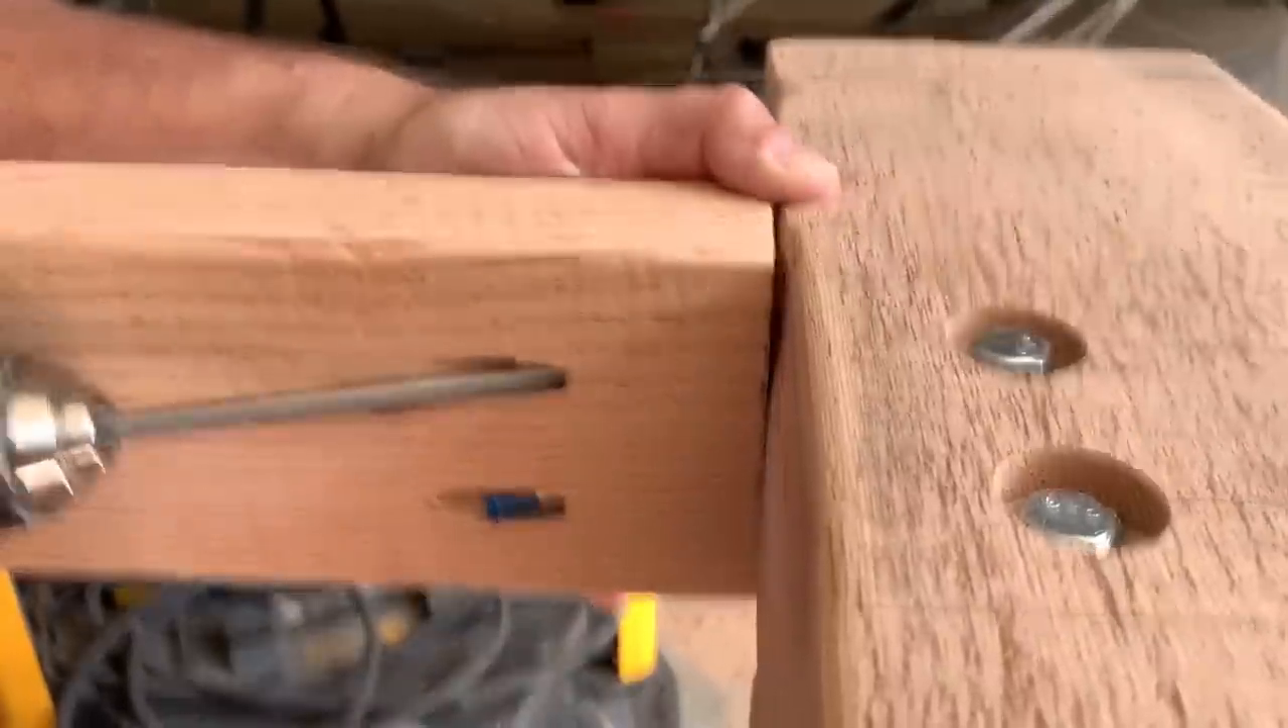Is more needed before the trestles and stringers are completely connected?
Yes.